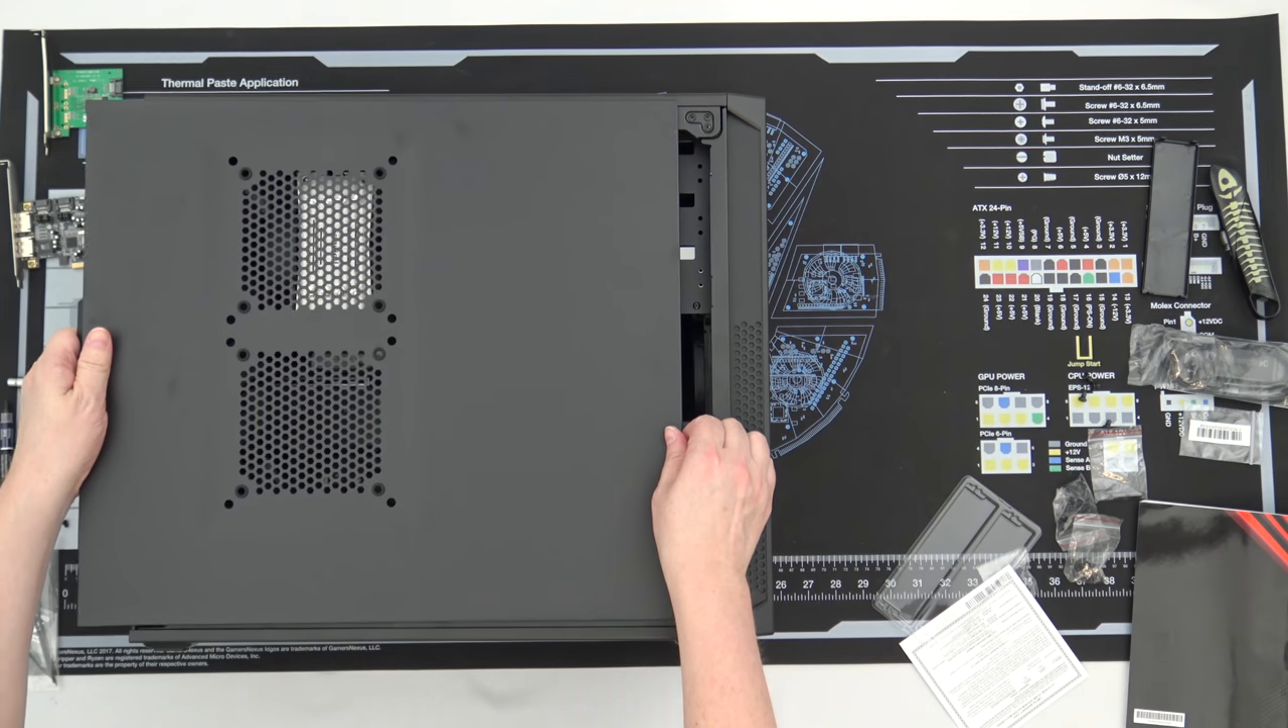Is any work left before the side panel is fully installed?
Yes.